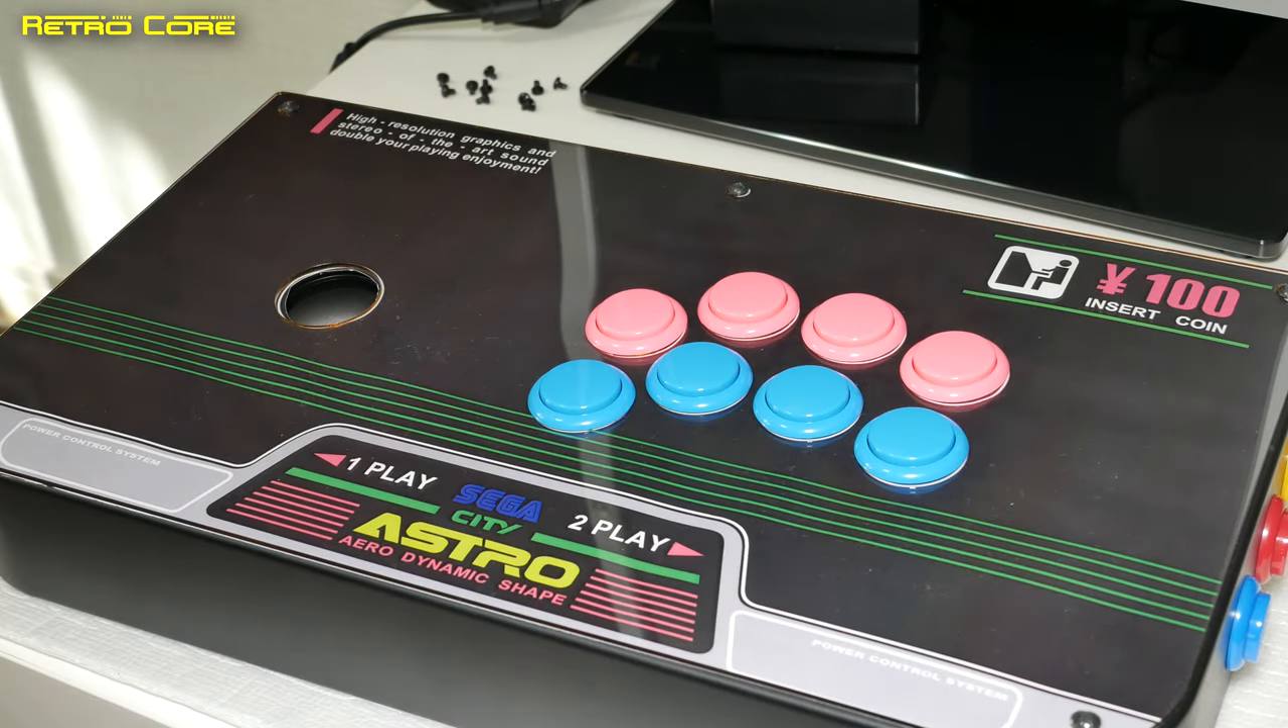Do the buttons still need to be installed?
No.